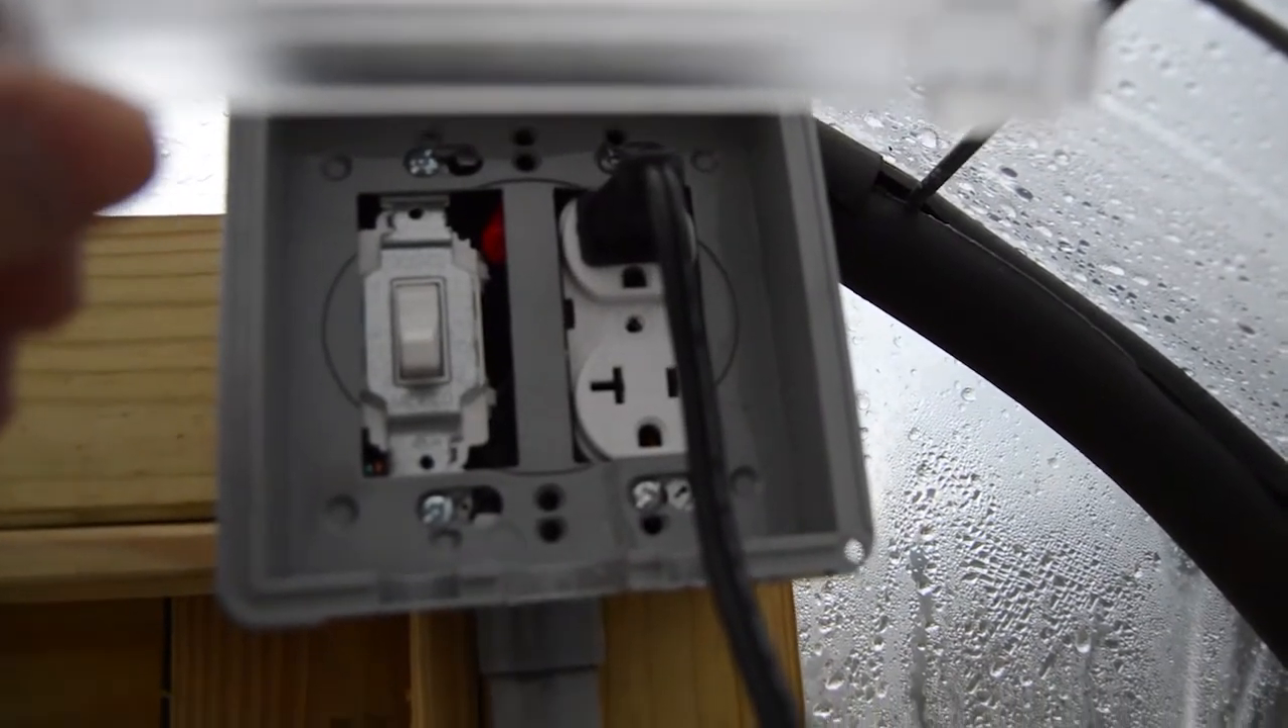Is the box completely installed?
Yes.